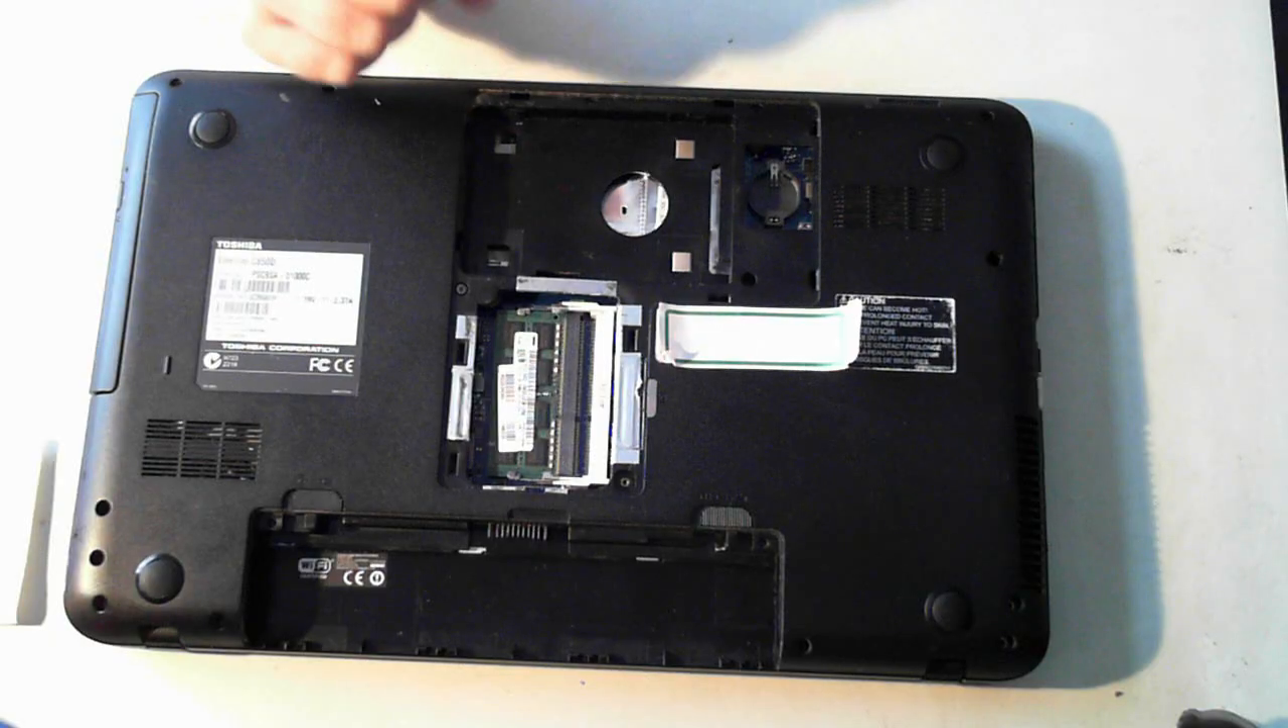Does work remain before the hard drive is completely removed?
No.